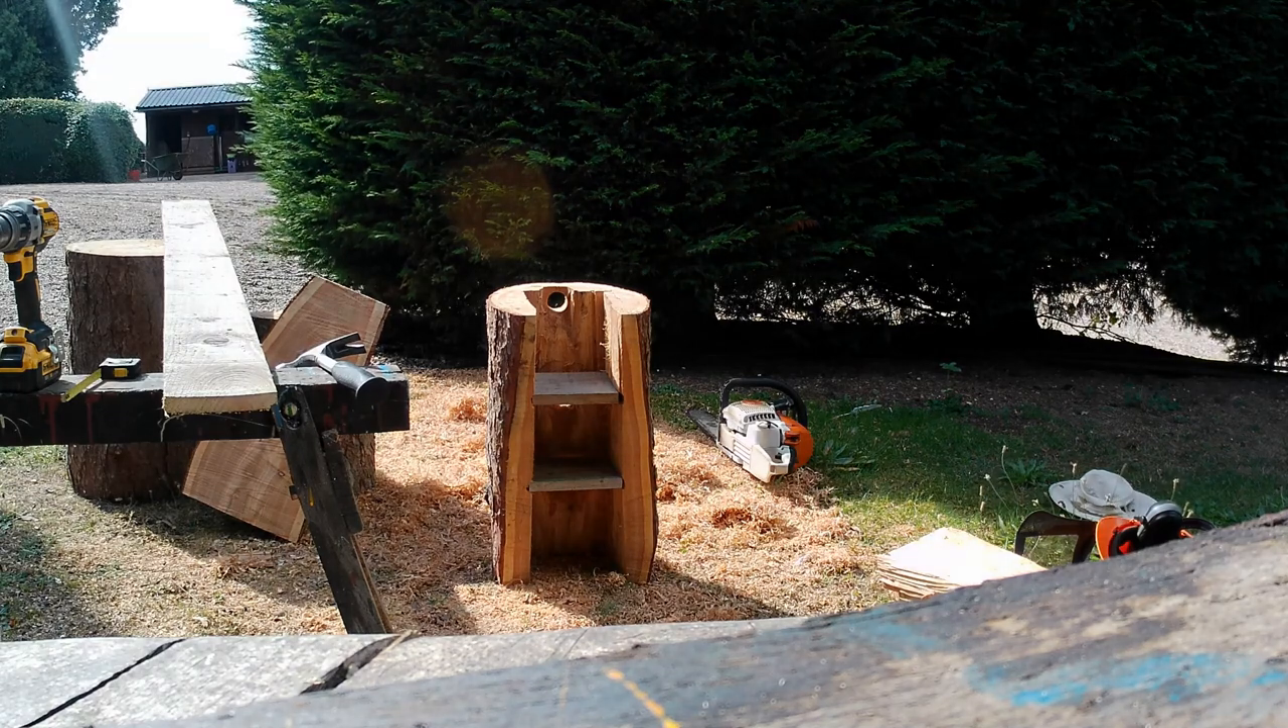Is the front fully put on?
No.